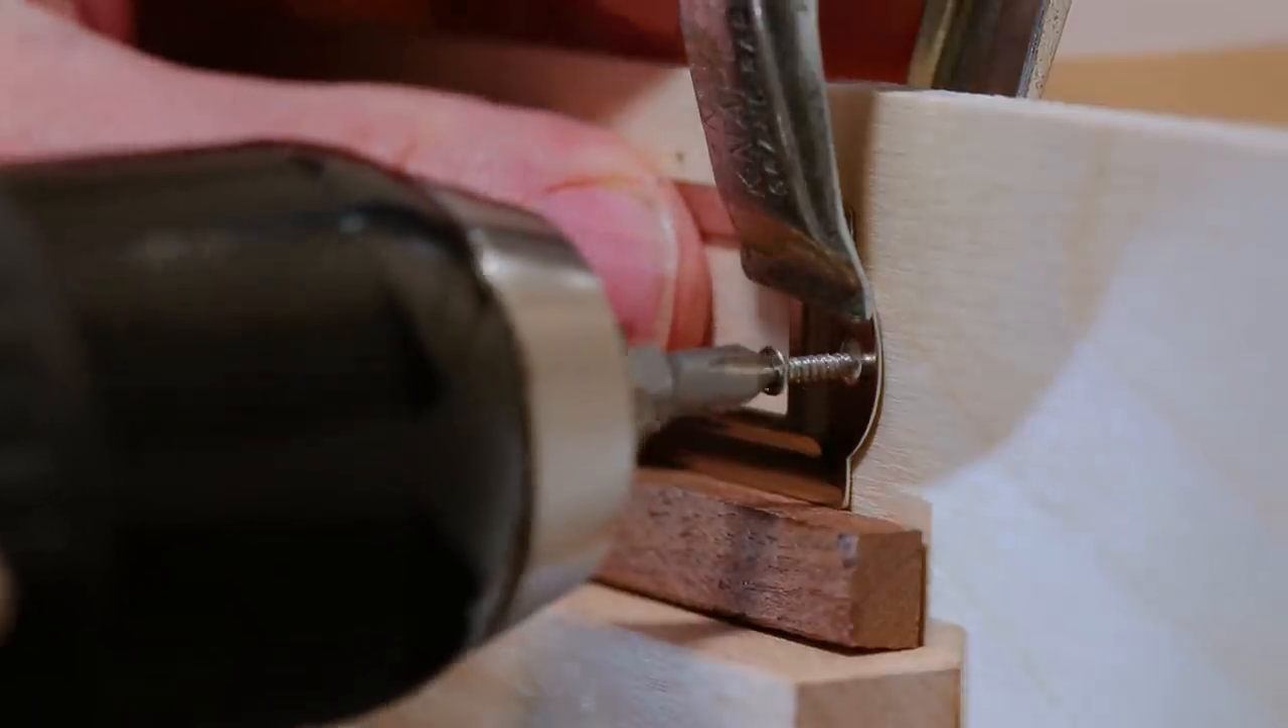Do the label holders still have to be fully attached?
Yes.